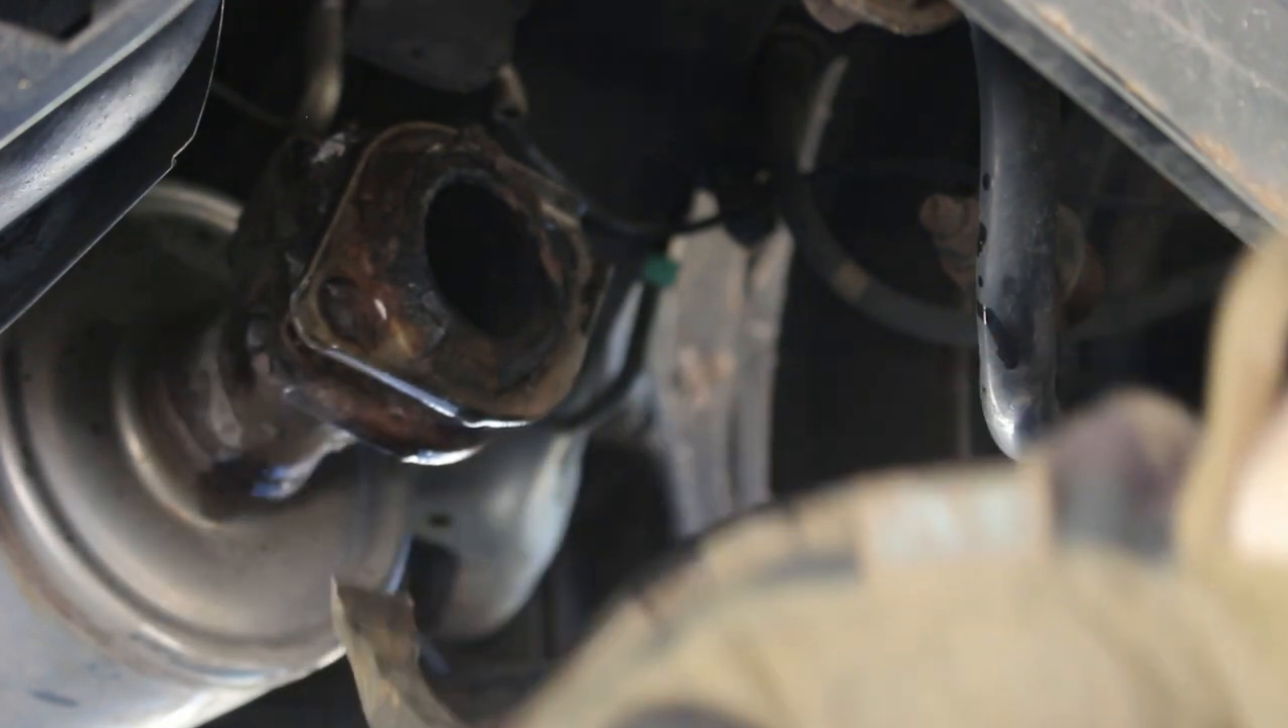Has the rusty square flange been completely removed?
No.